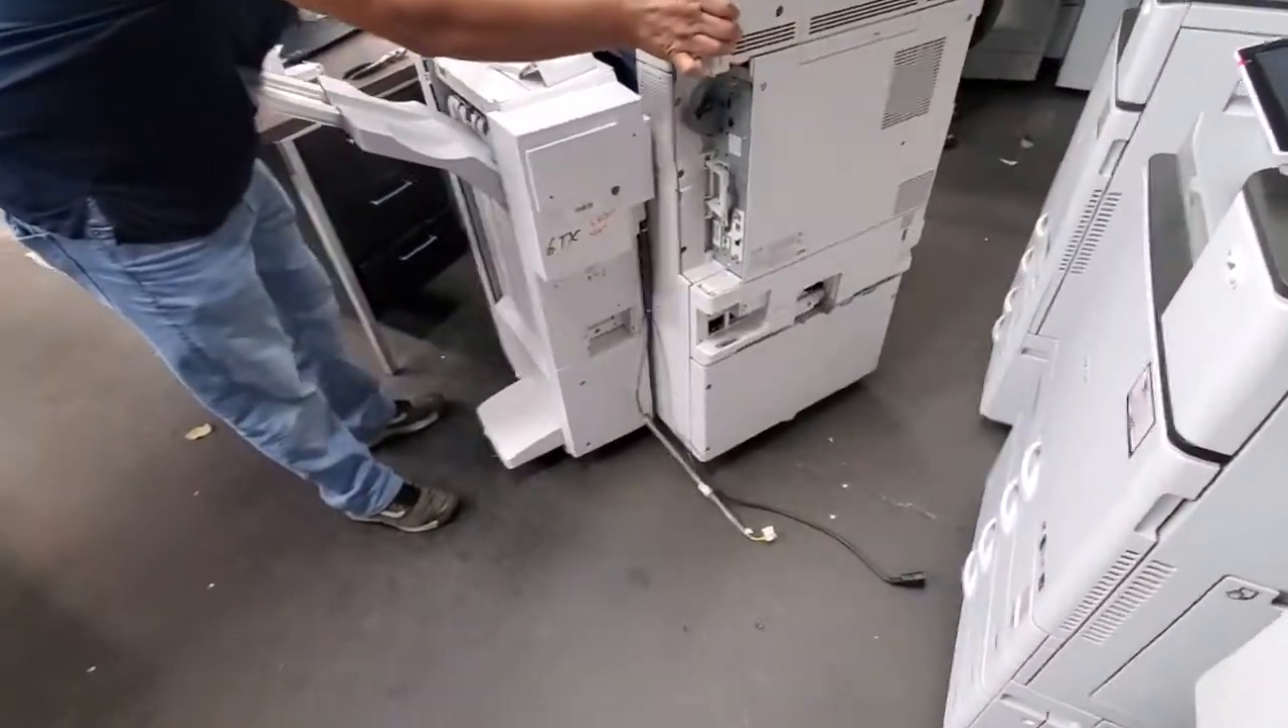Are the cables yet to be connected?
Yes.